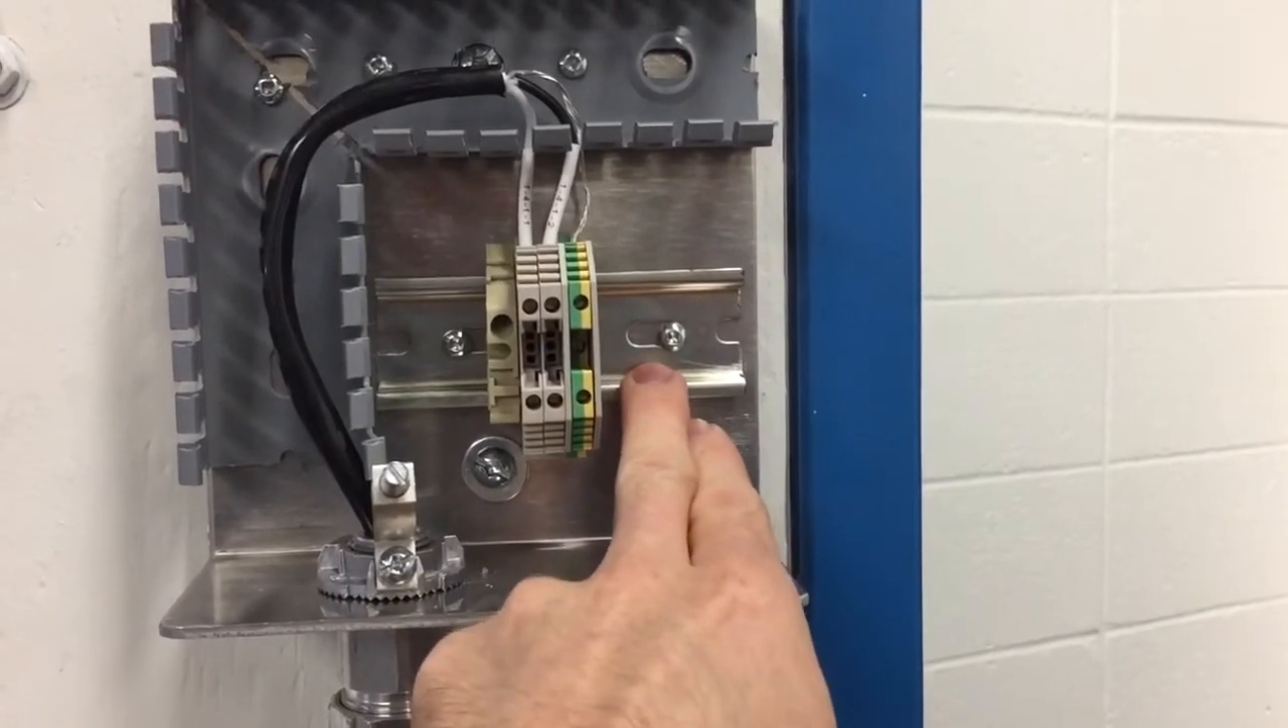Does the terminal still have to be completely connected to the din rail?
No.